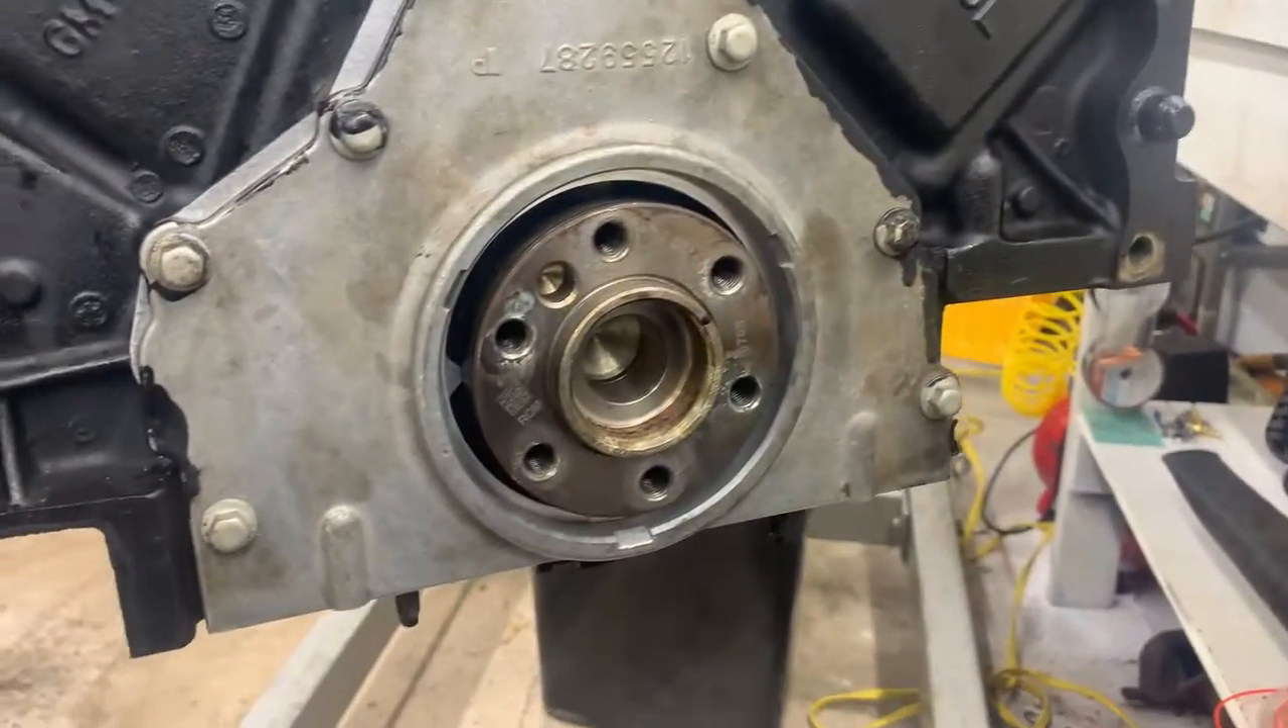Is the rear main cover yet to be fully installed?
No.